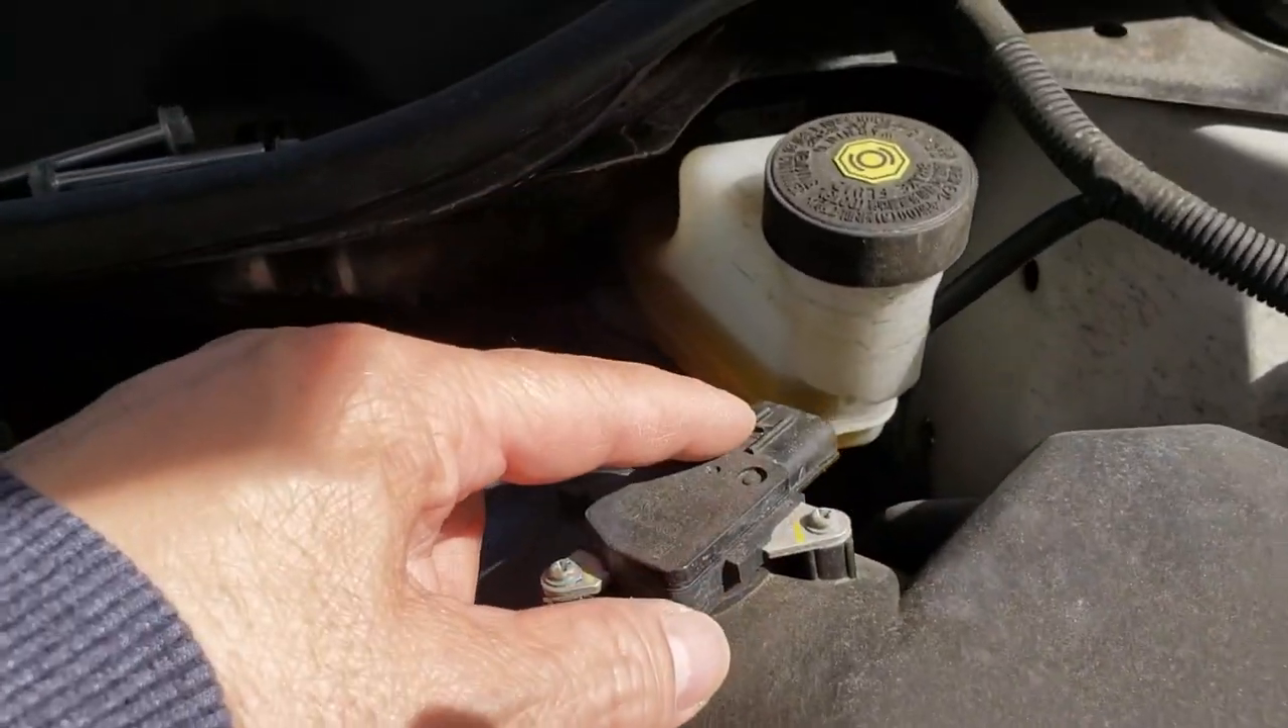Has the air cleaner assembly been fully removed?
No.